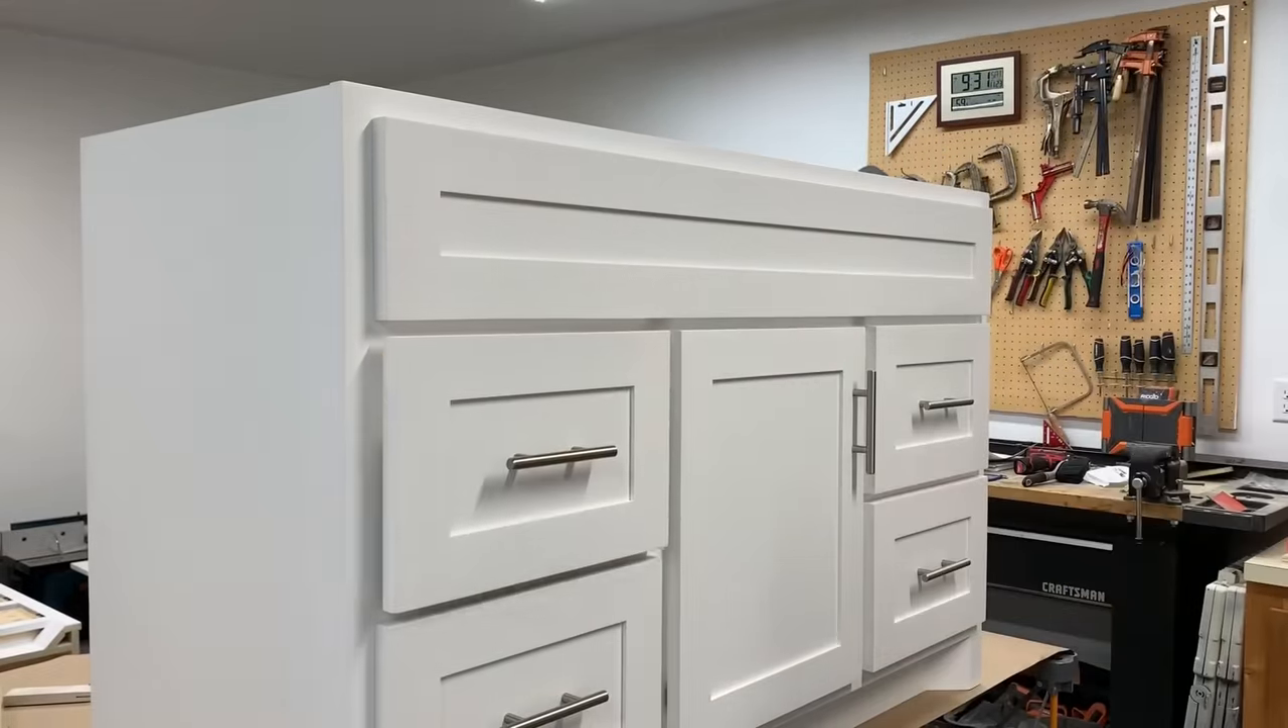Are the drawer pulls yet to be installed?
No.